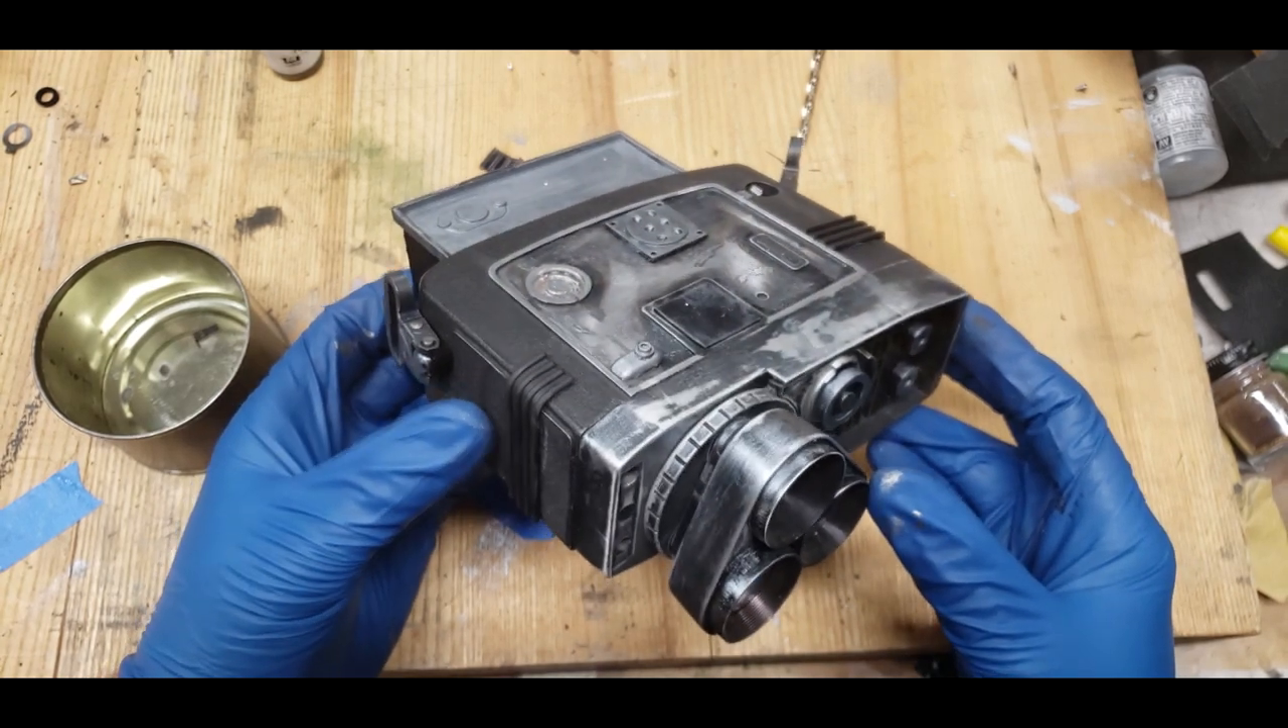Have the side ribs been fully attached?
Yes.